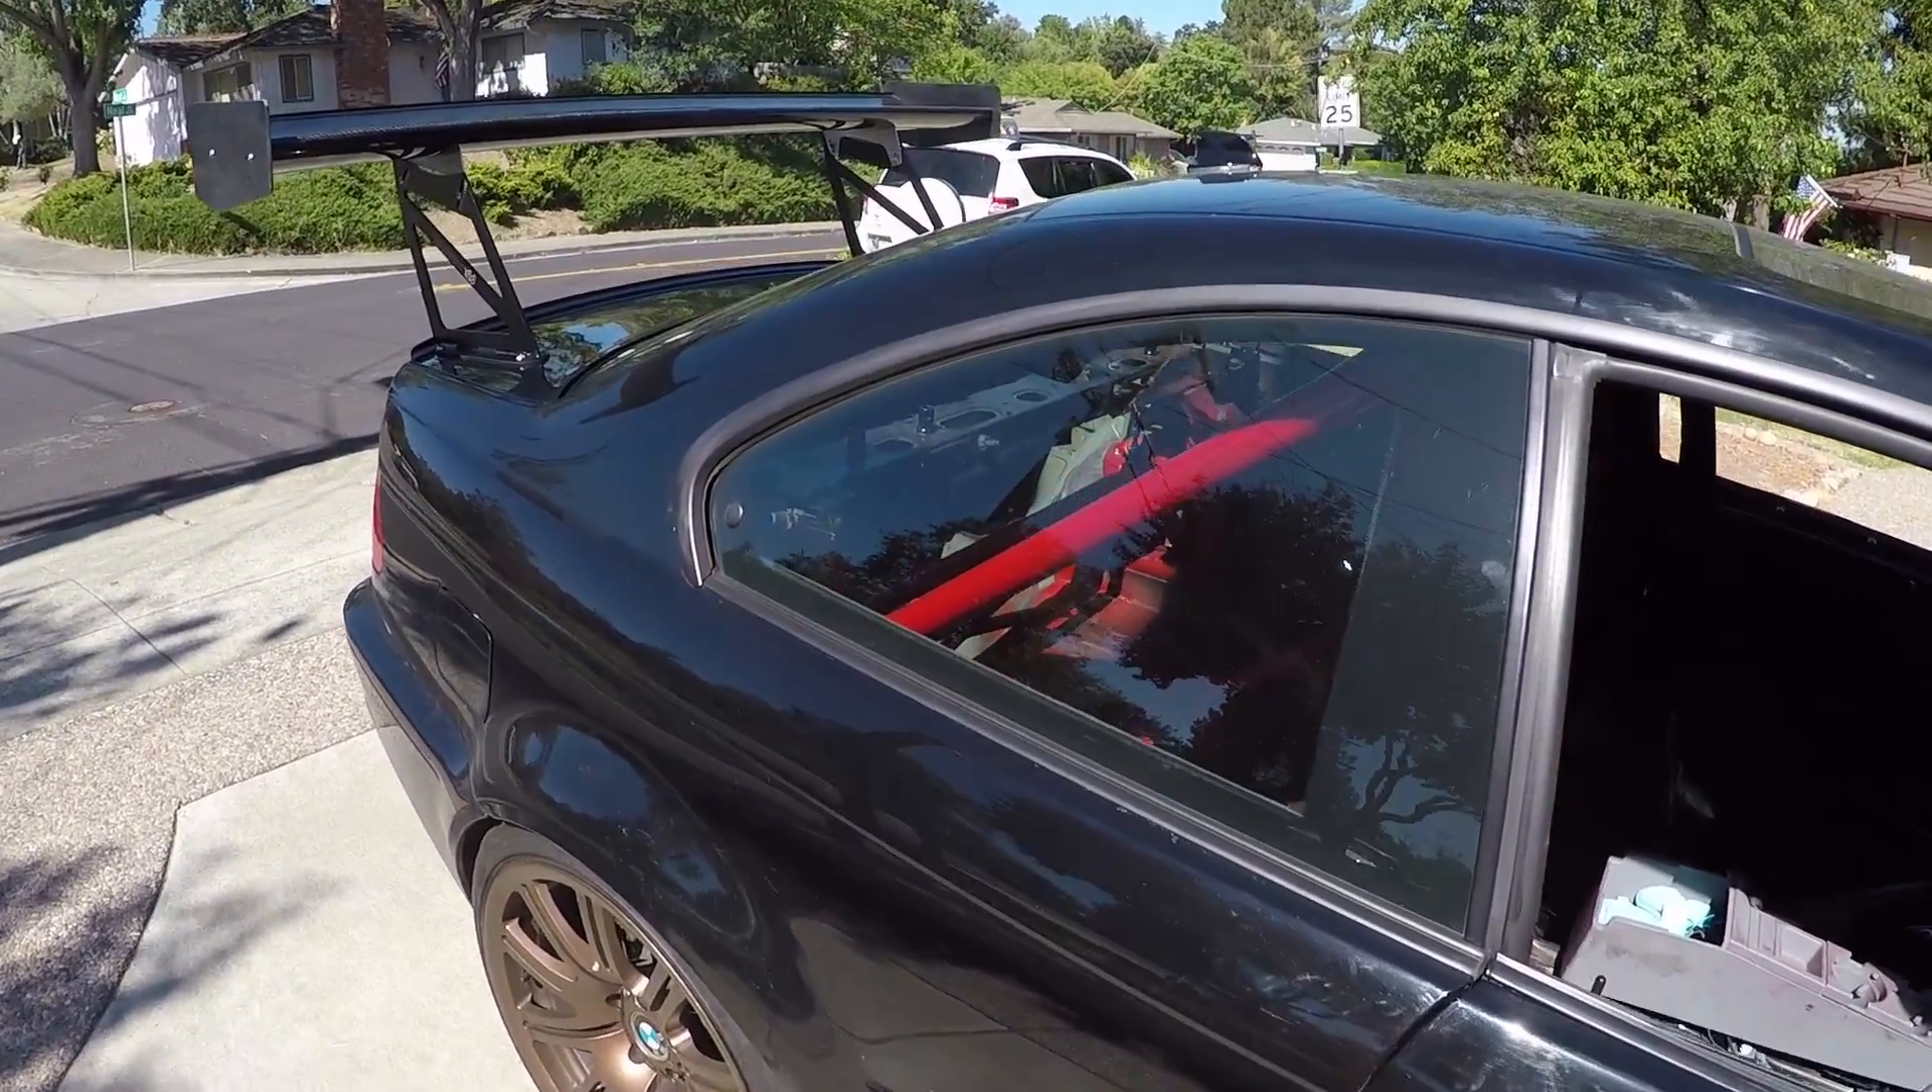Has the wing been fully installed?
Yes.